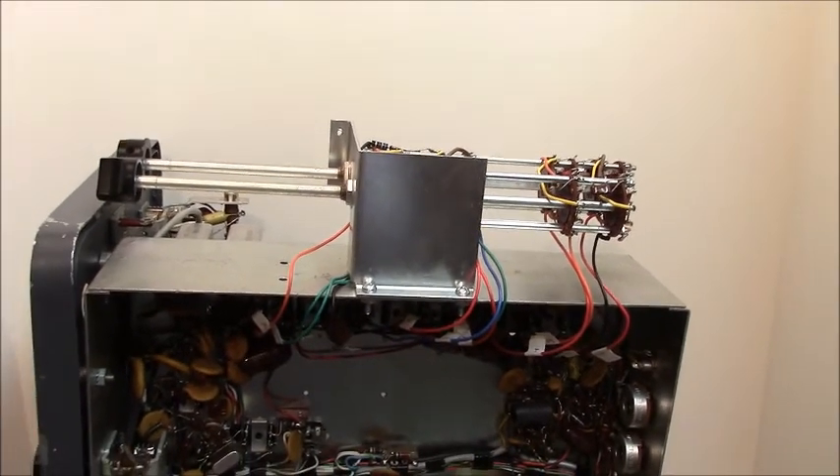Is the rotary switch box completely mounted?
Yes.